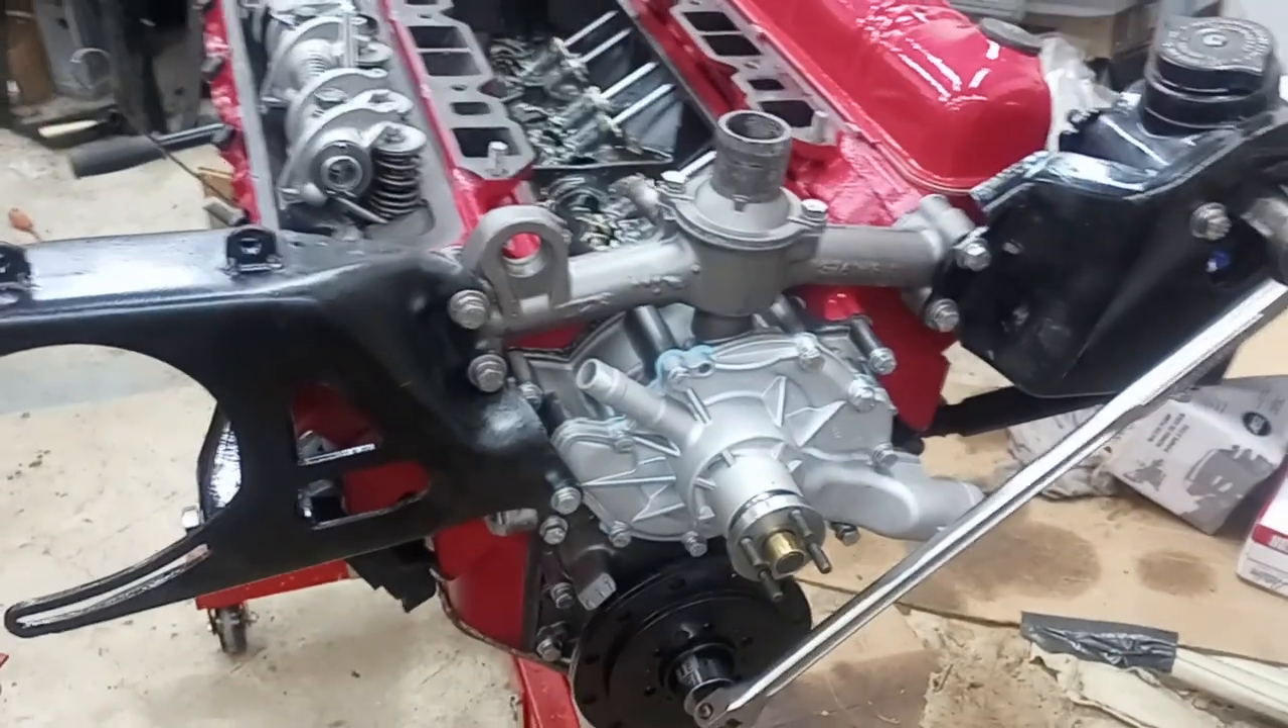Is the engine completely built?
No.